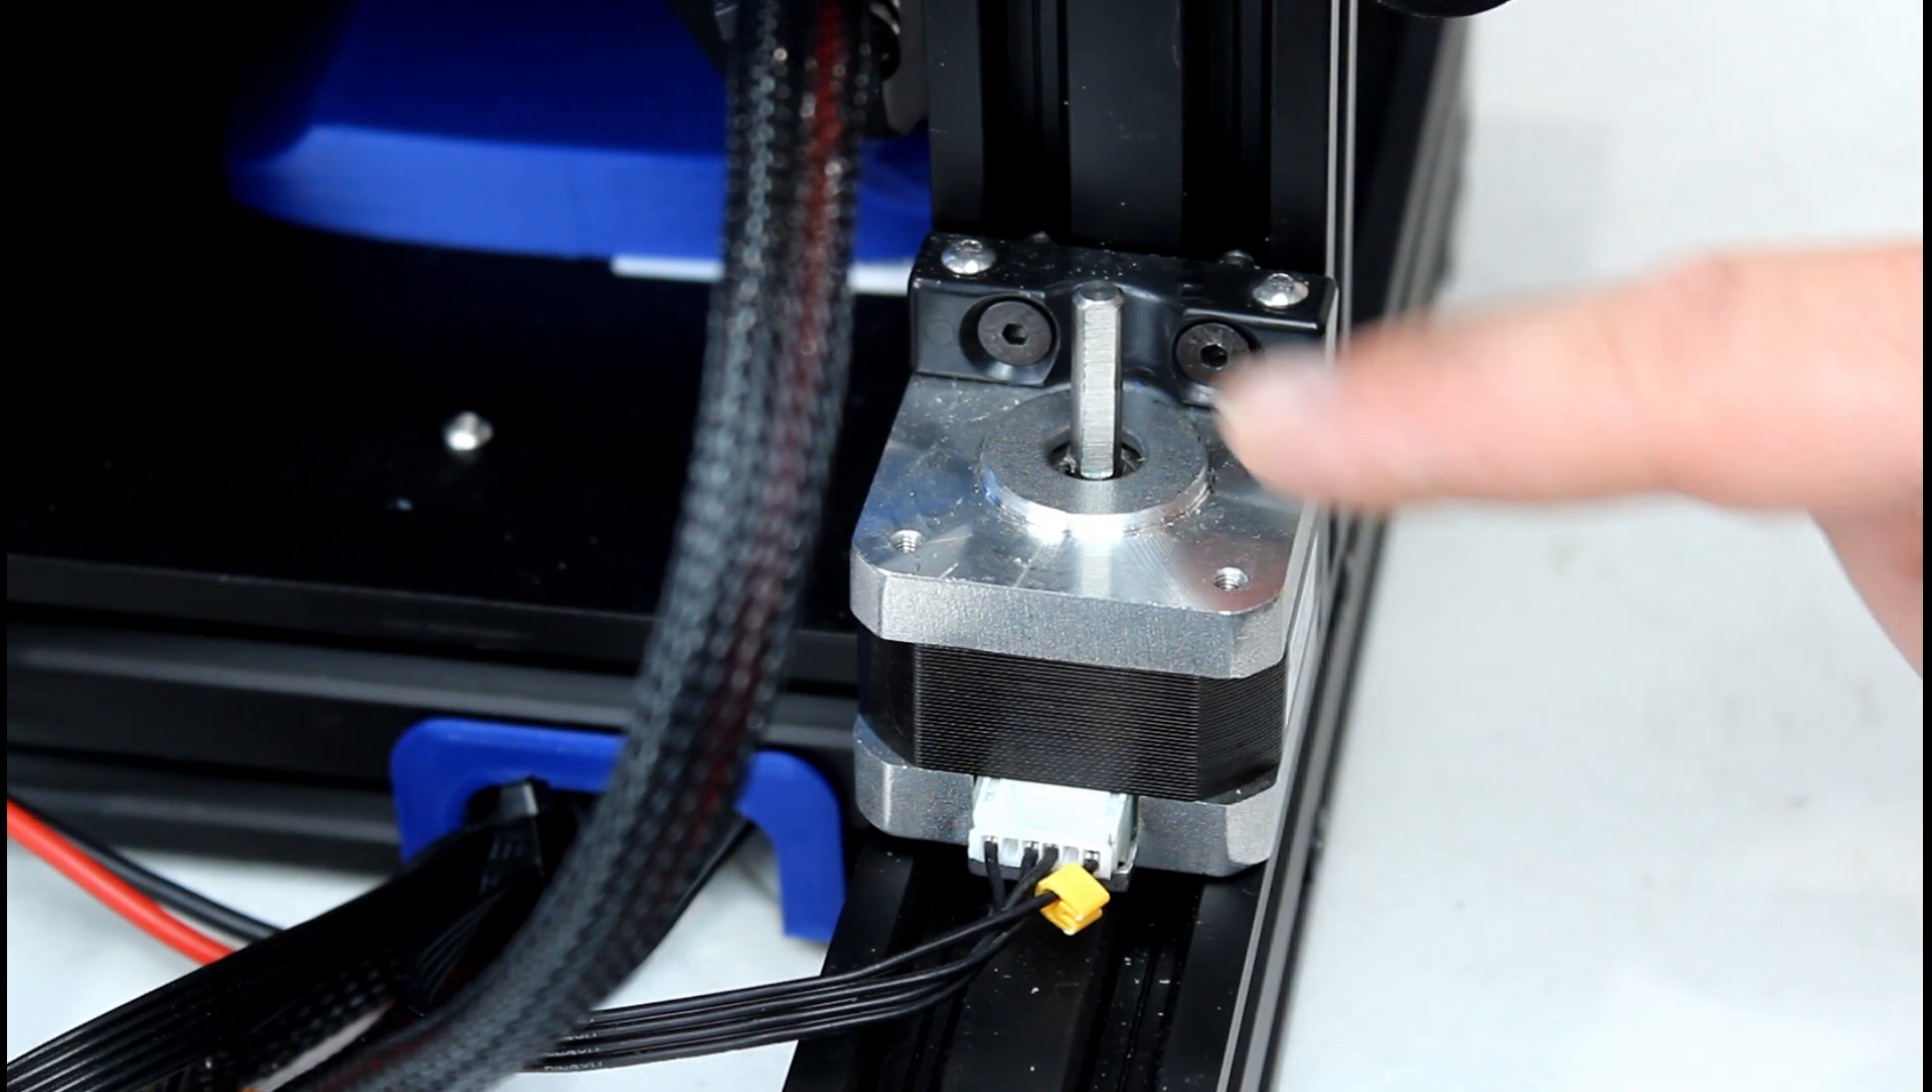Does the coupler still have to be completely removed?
No.